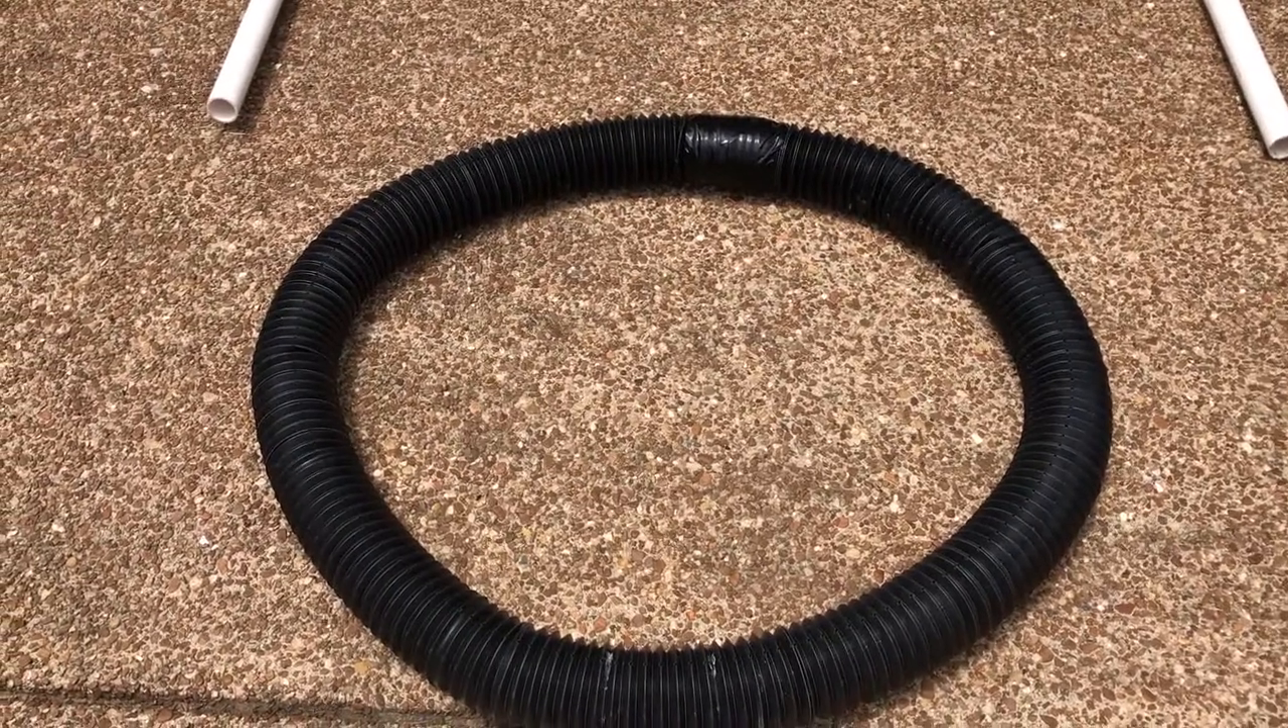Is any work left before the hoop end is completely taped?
No.